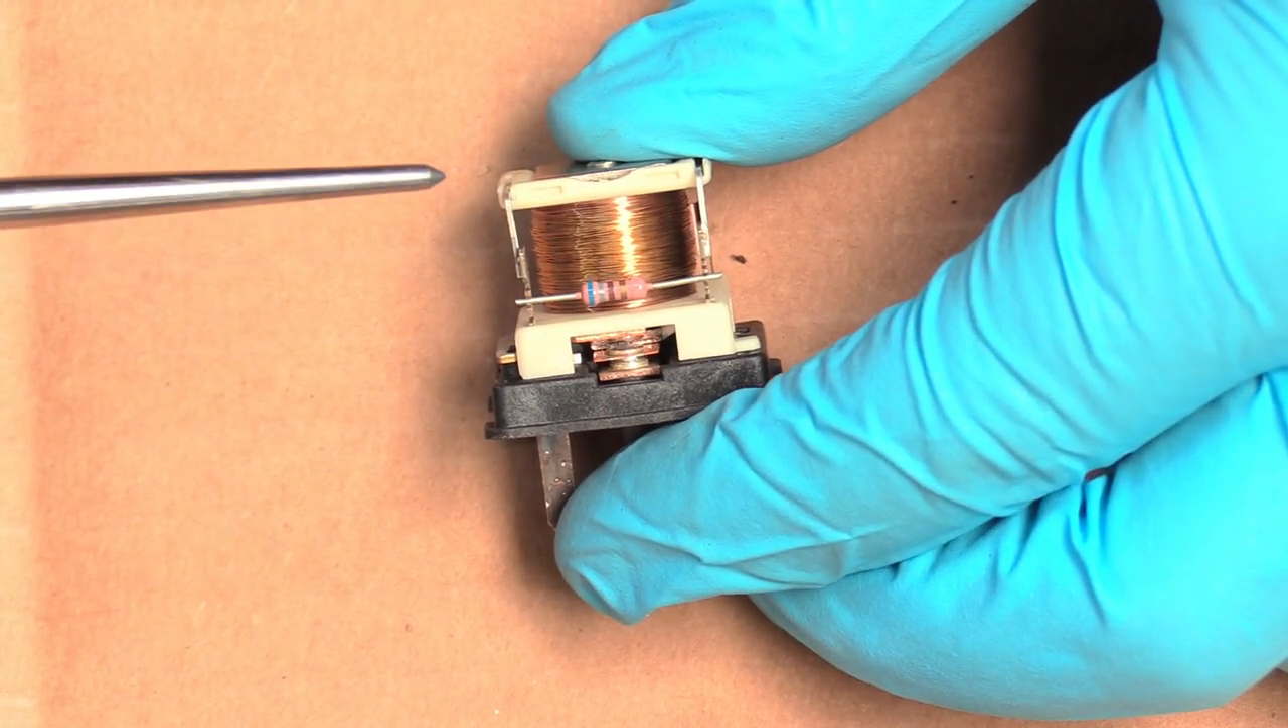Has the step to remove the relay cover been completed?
Yes.